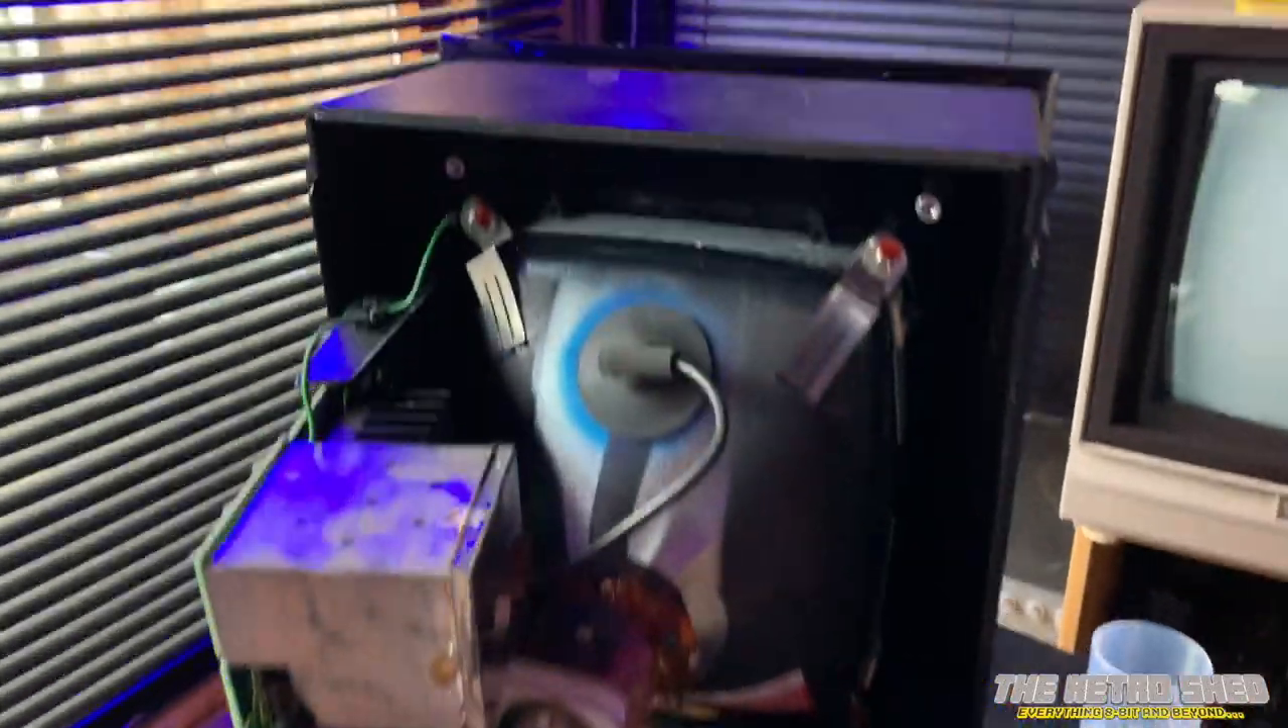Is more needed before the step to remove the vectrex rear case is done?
No.